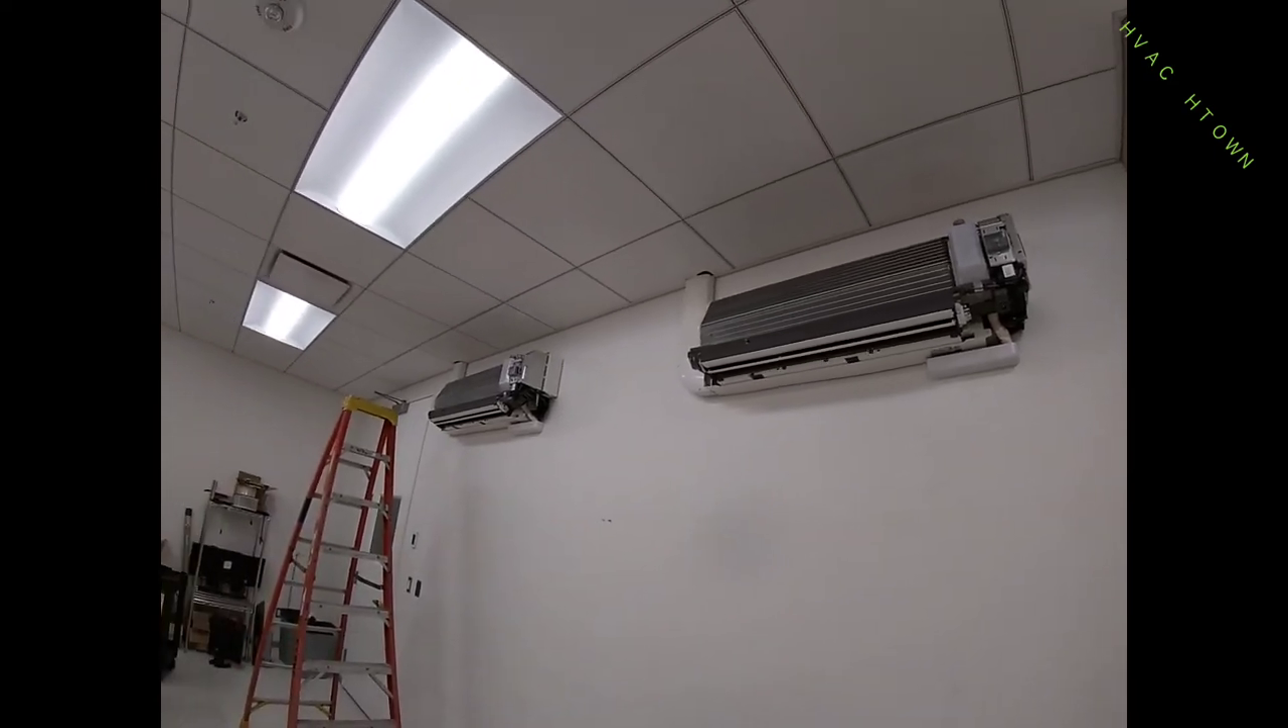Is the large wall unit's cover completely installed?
No.